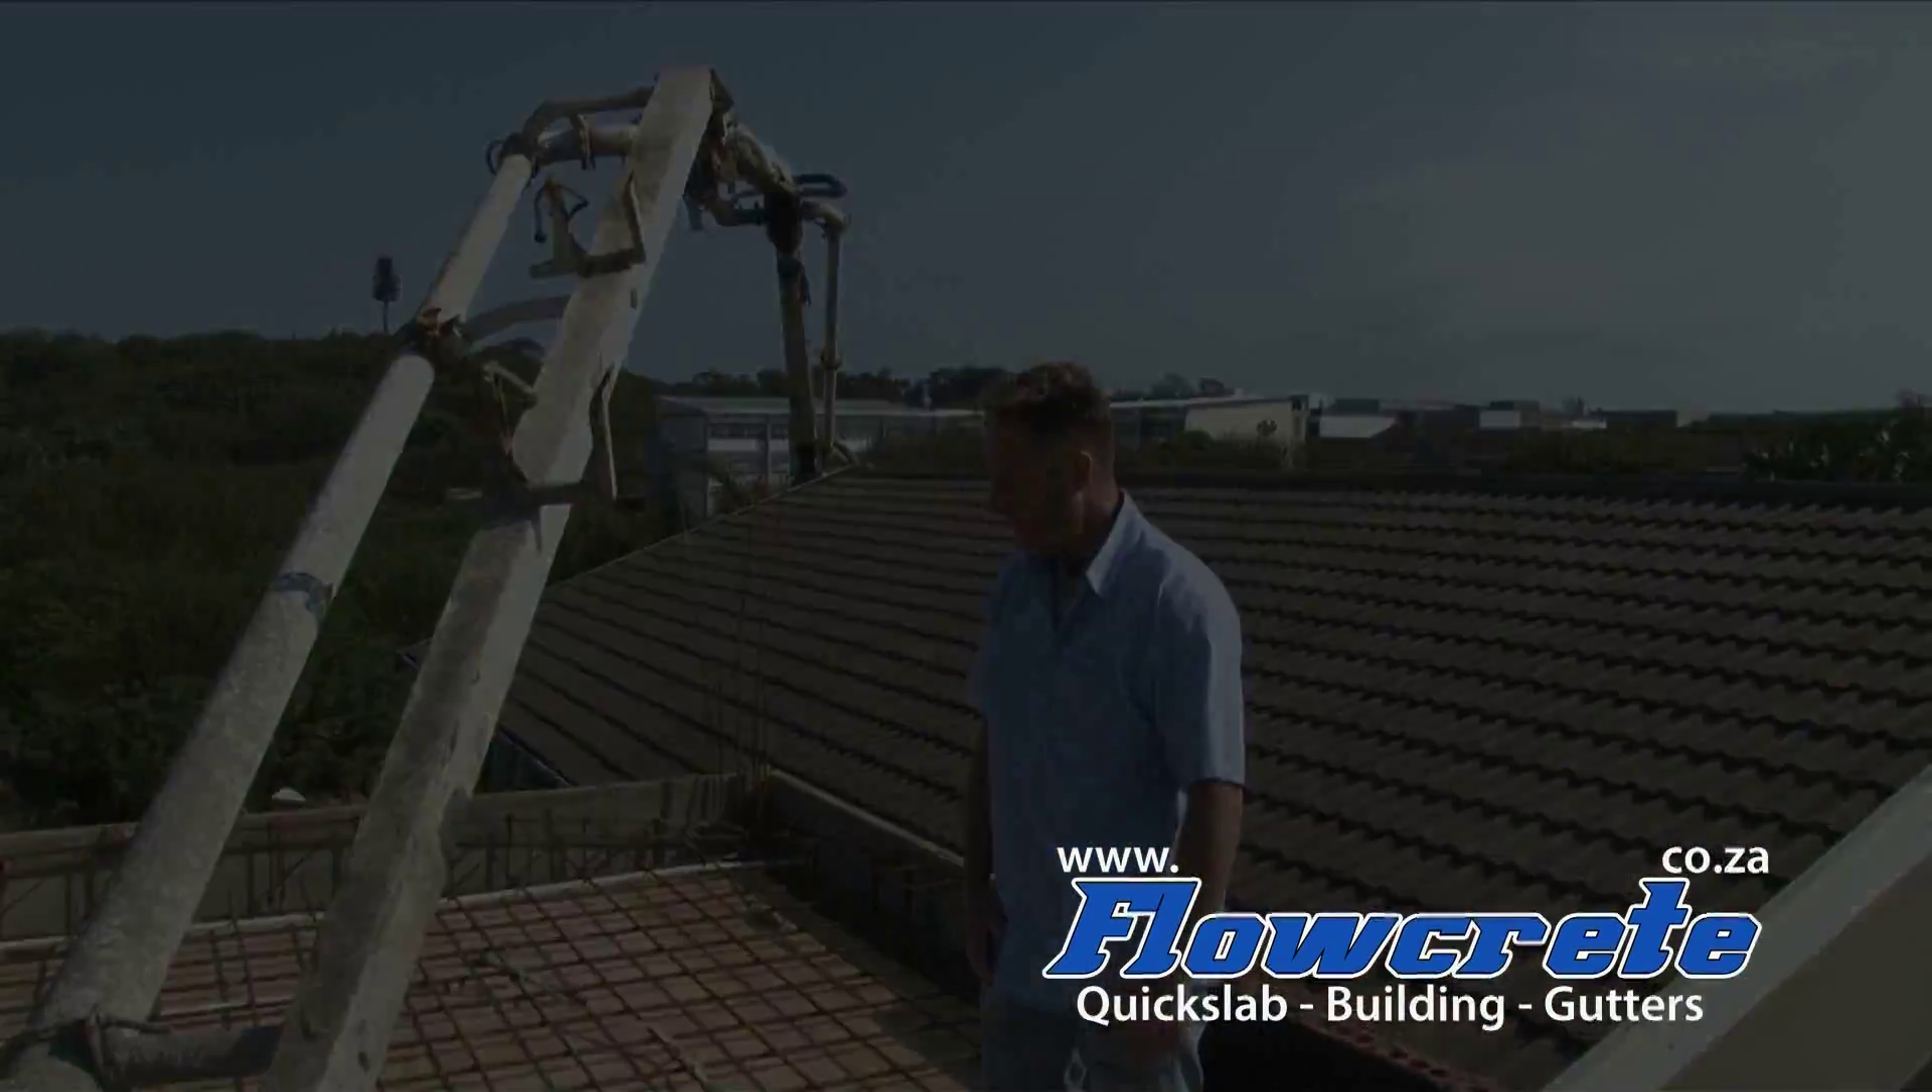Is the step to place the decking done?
Yes.